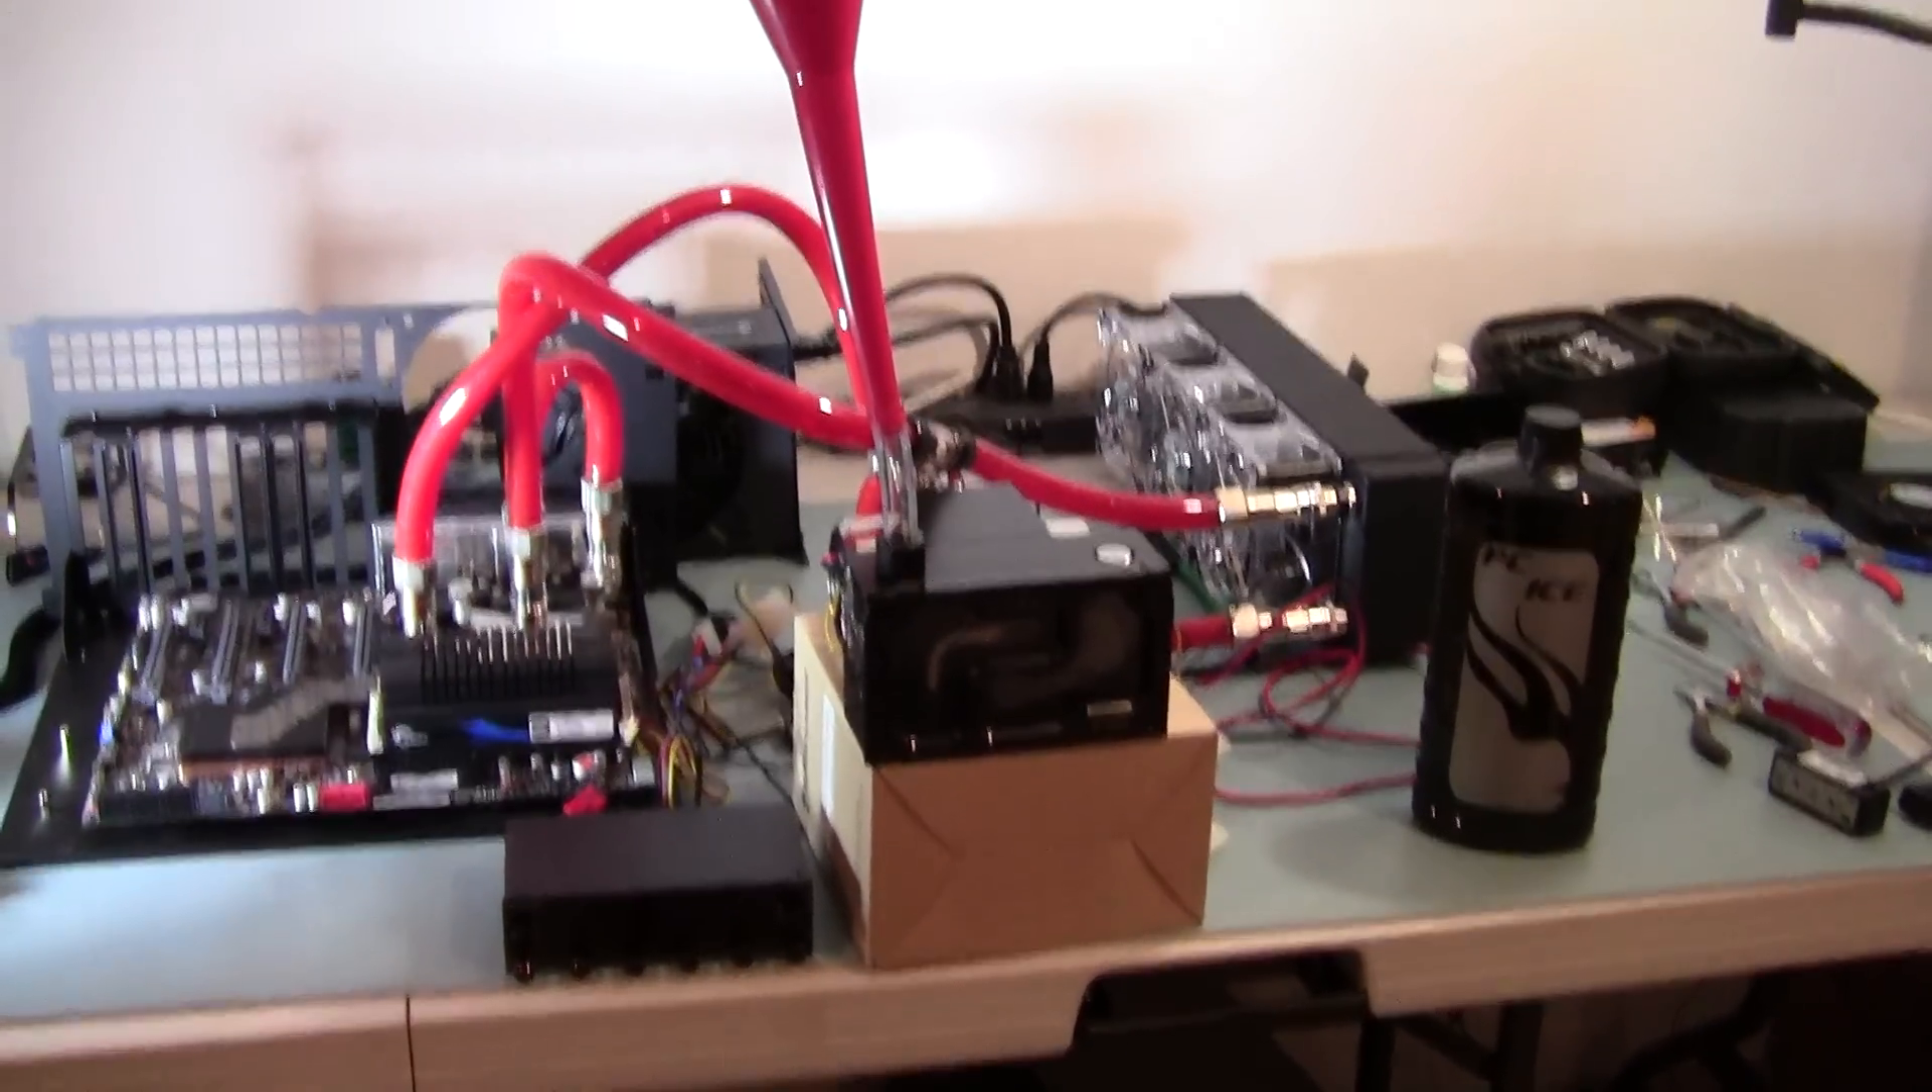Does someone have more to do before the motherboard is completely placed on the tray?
No.